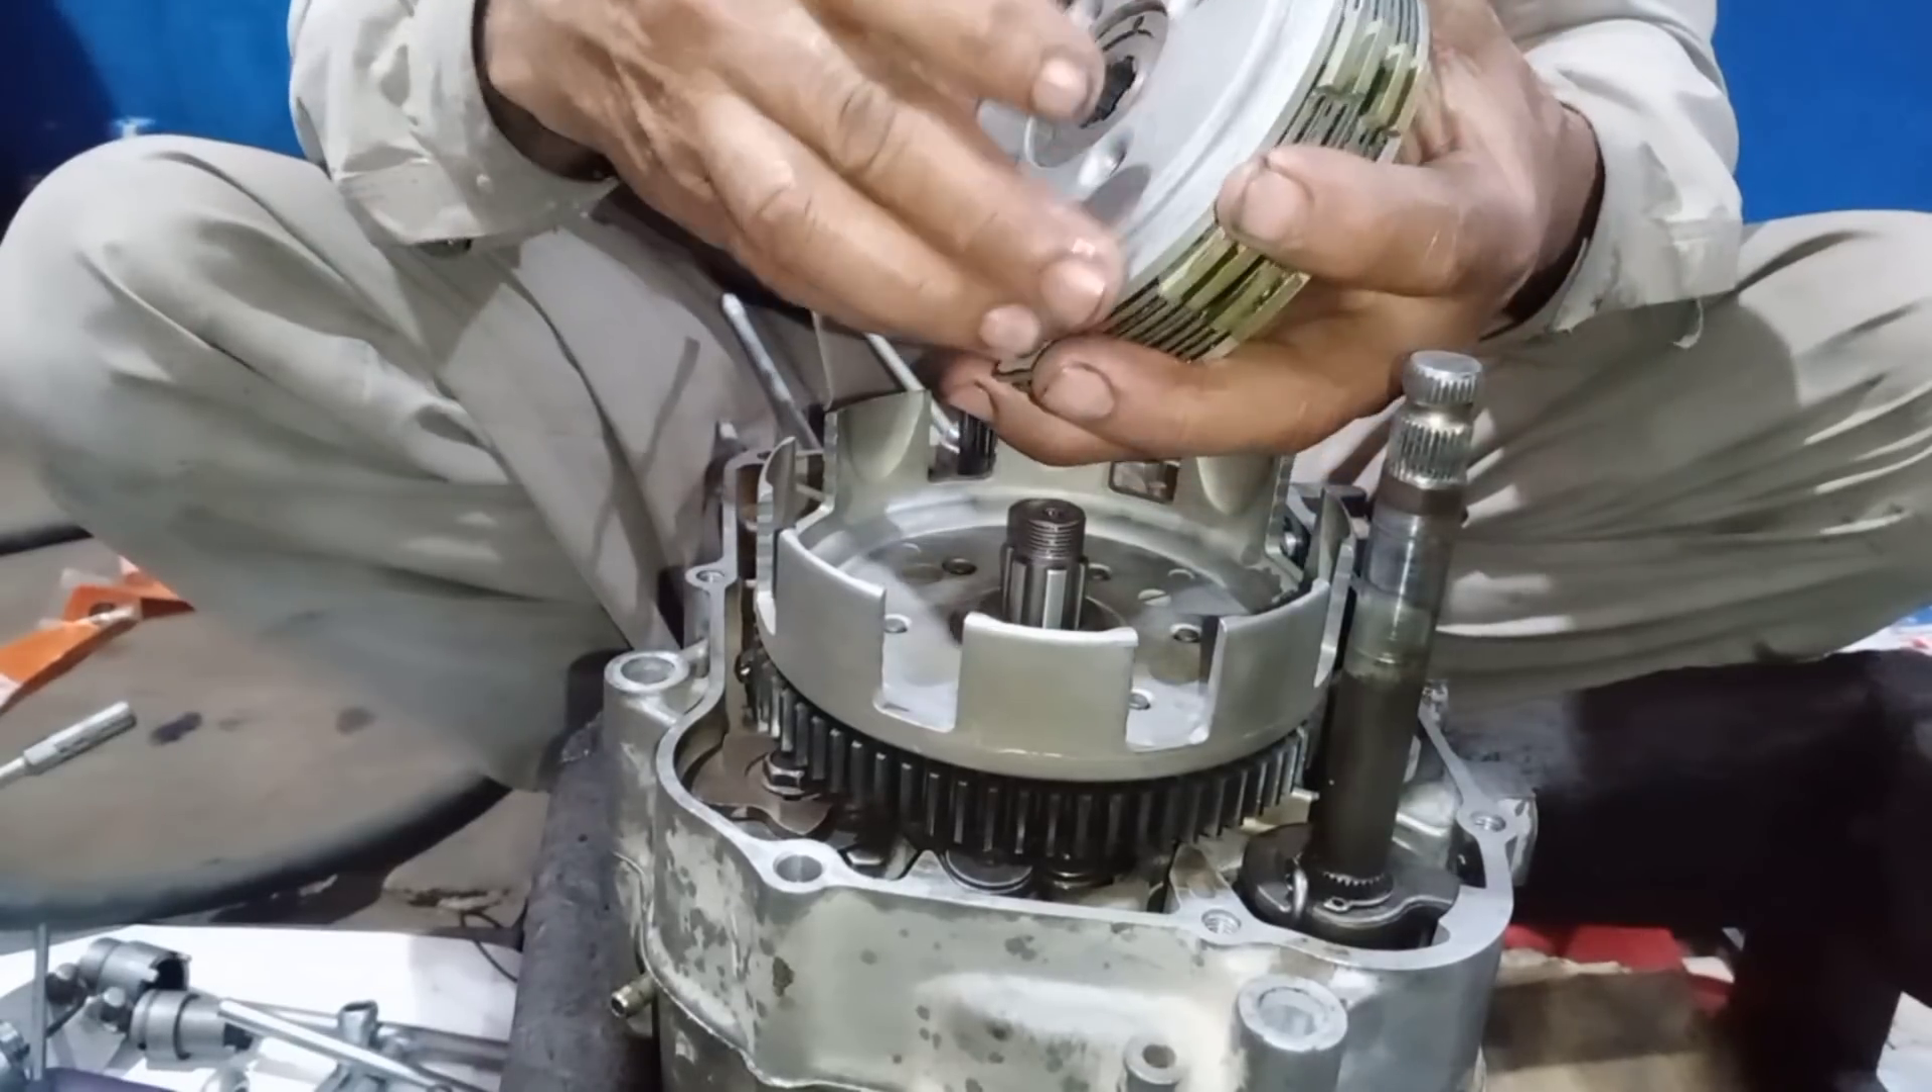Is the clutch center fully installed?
No.